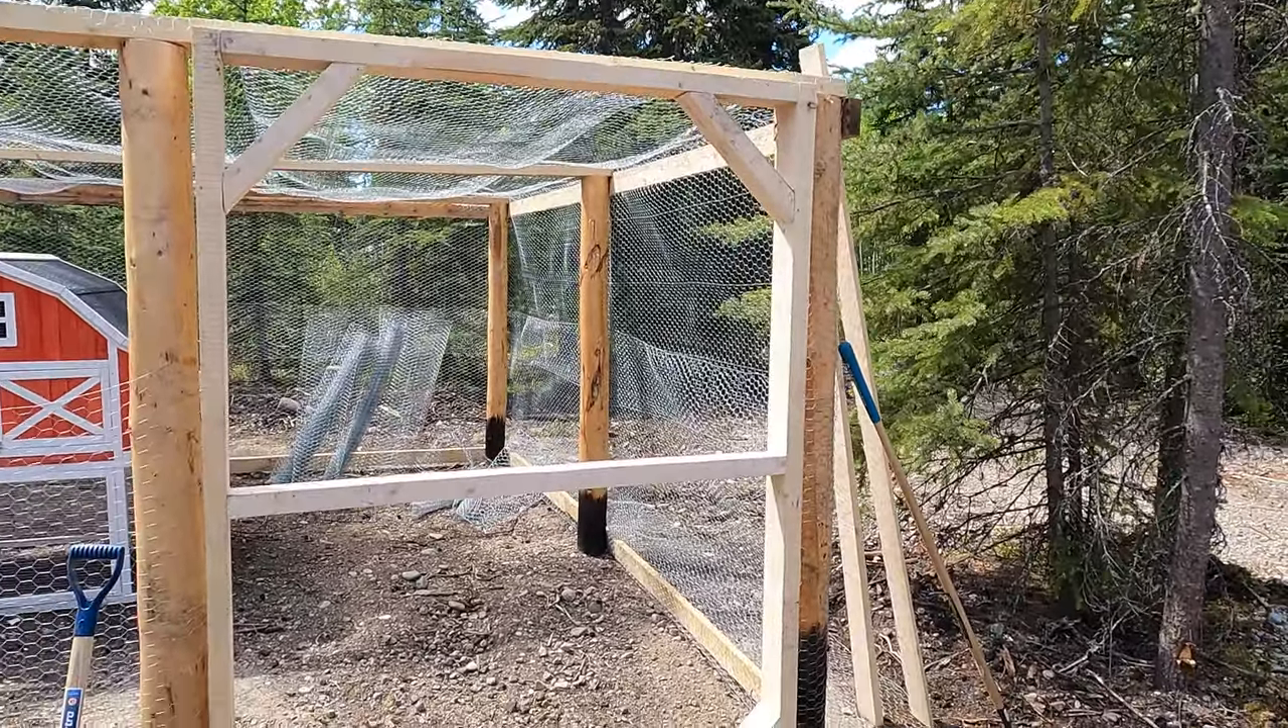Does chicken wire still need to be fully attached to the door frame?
Yes.